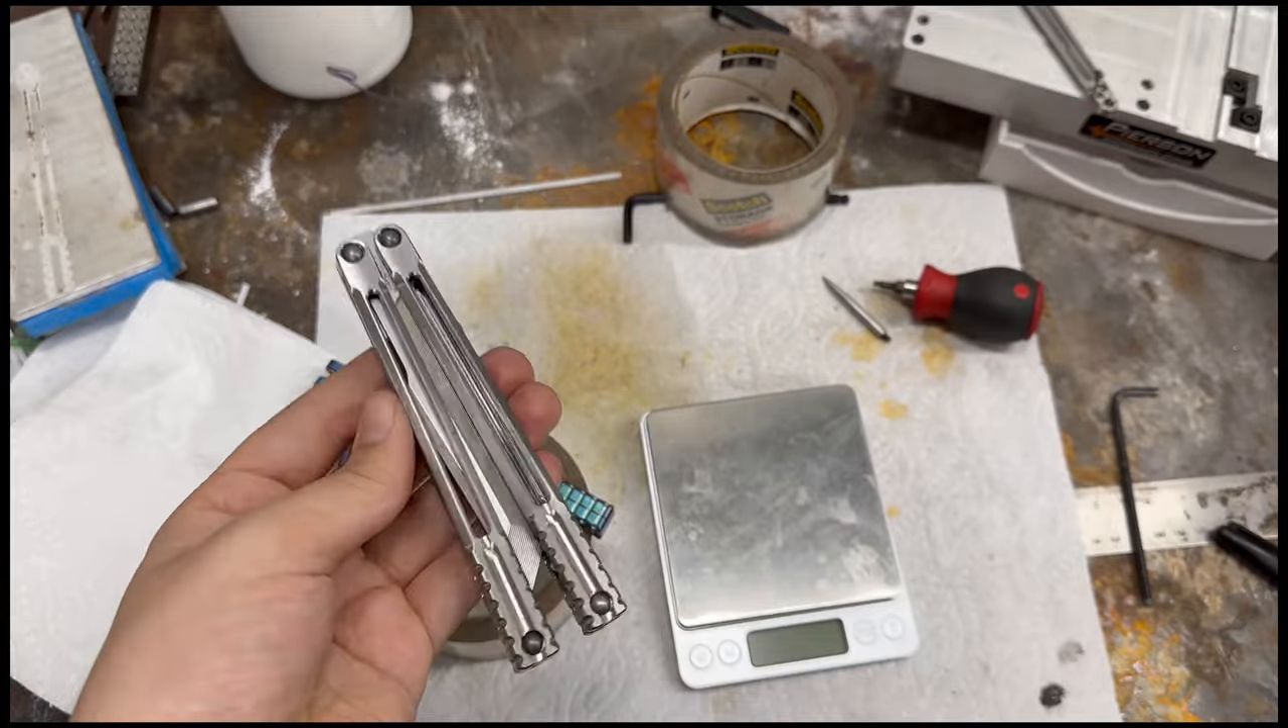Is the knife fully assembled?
Yes.